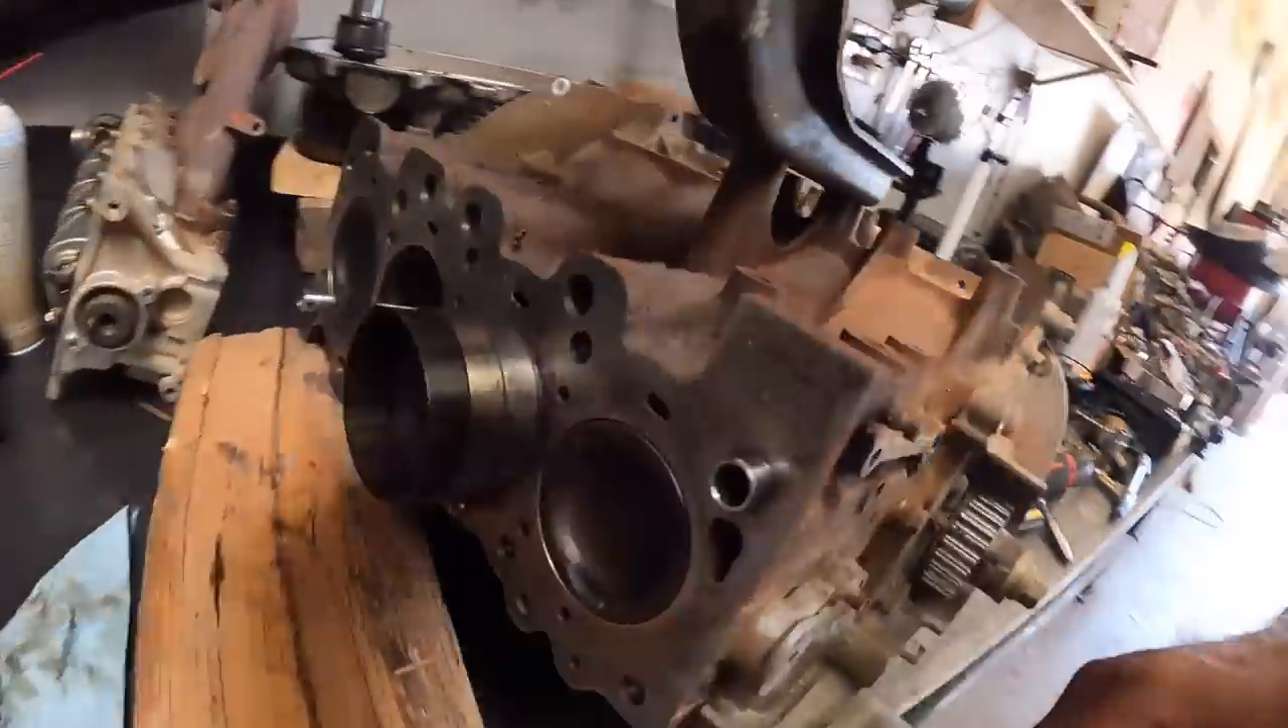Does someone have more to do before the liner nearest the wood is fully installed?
Yes.